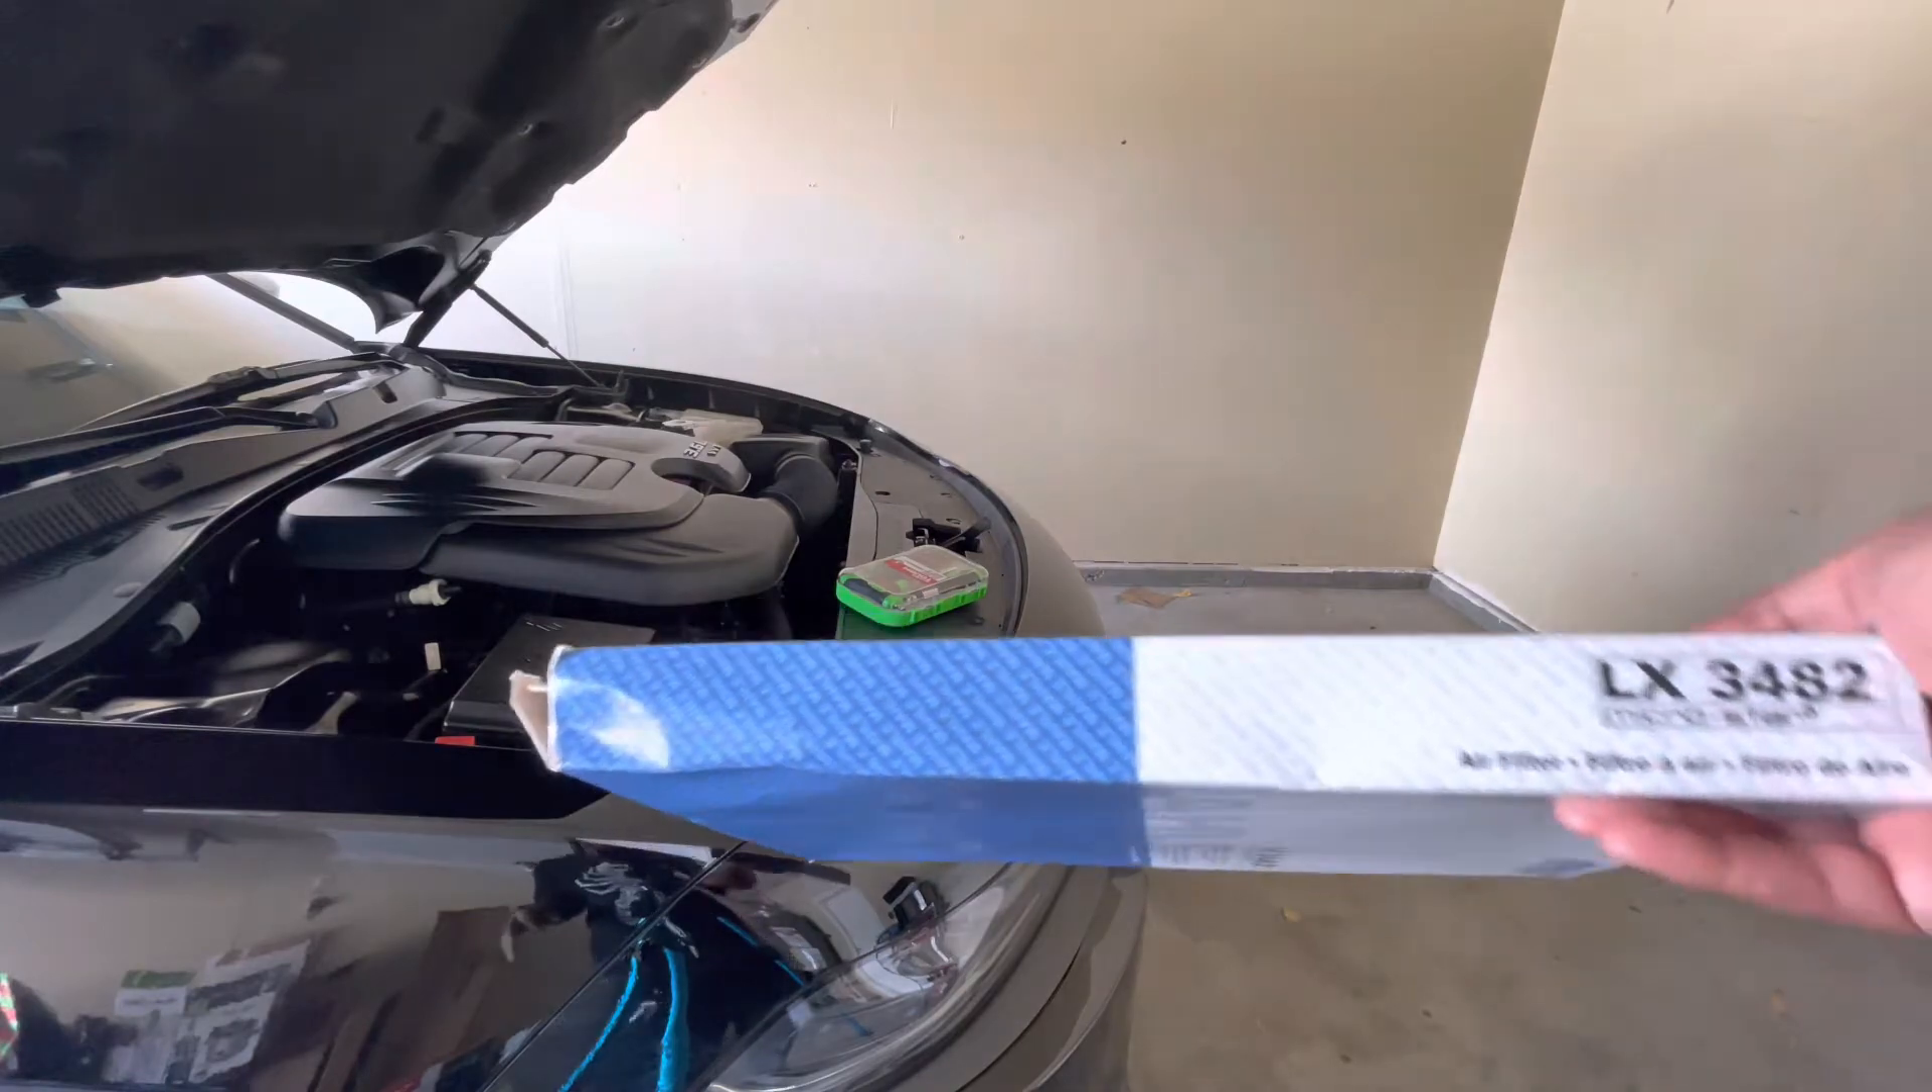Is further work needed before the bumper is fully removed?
Yes.